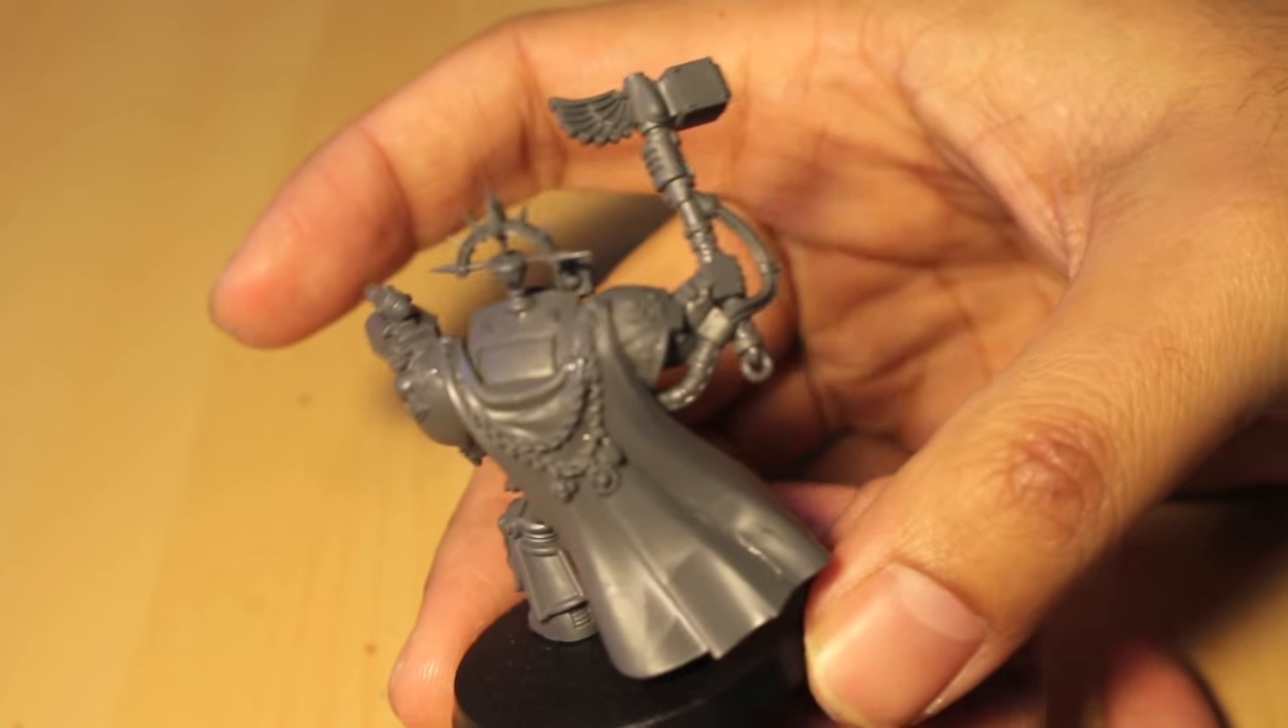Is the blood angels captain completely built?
Yes.